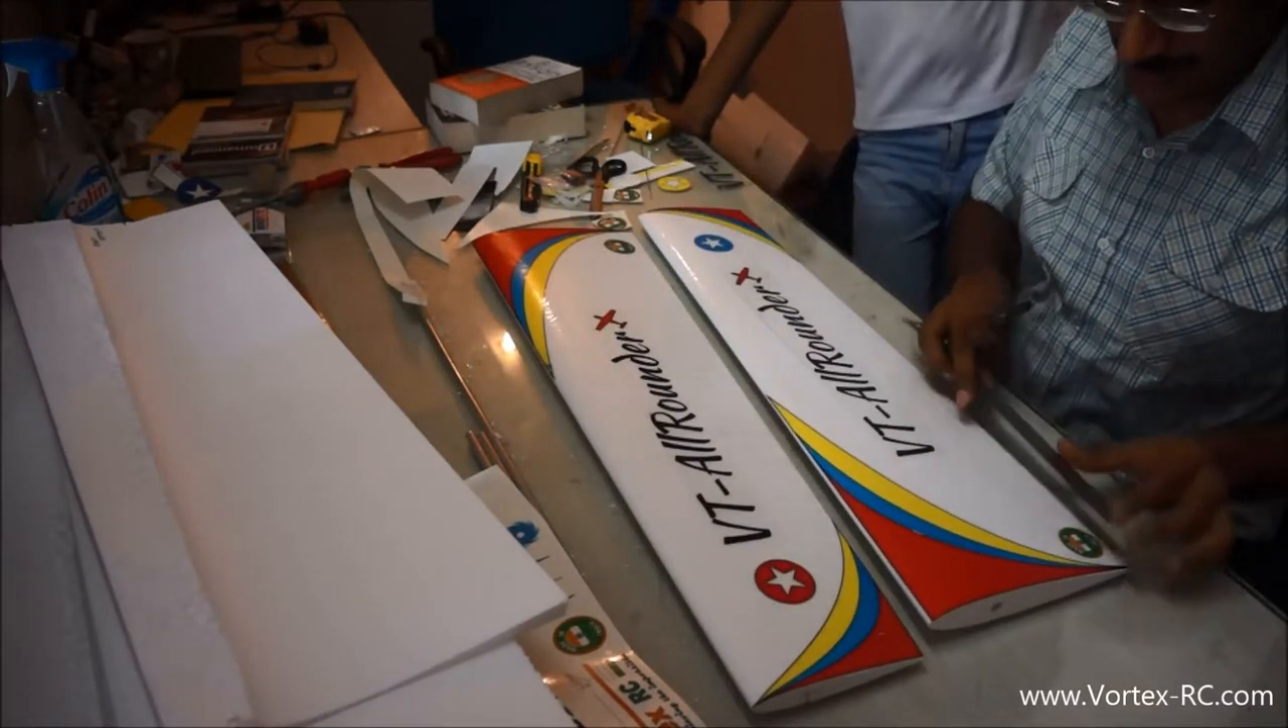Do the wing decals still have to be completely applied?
No.